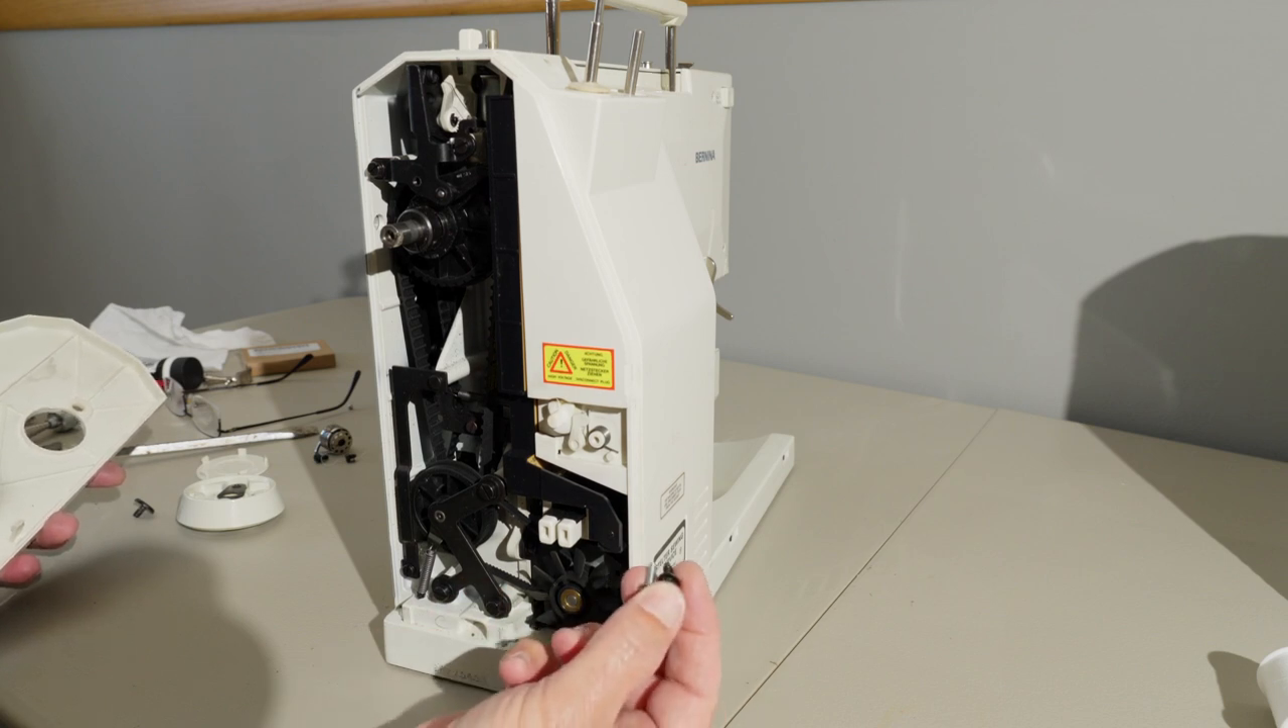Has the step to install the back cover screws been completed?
No.